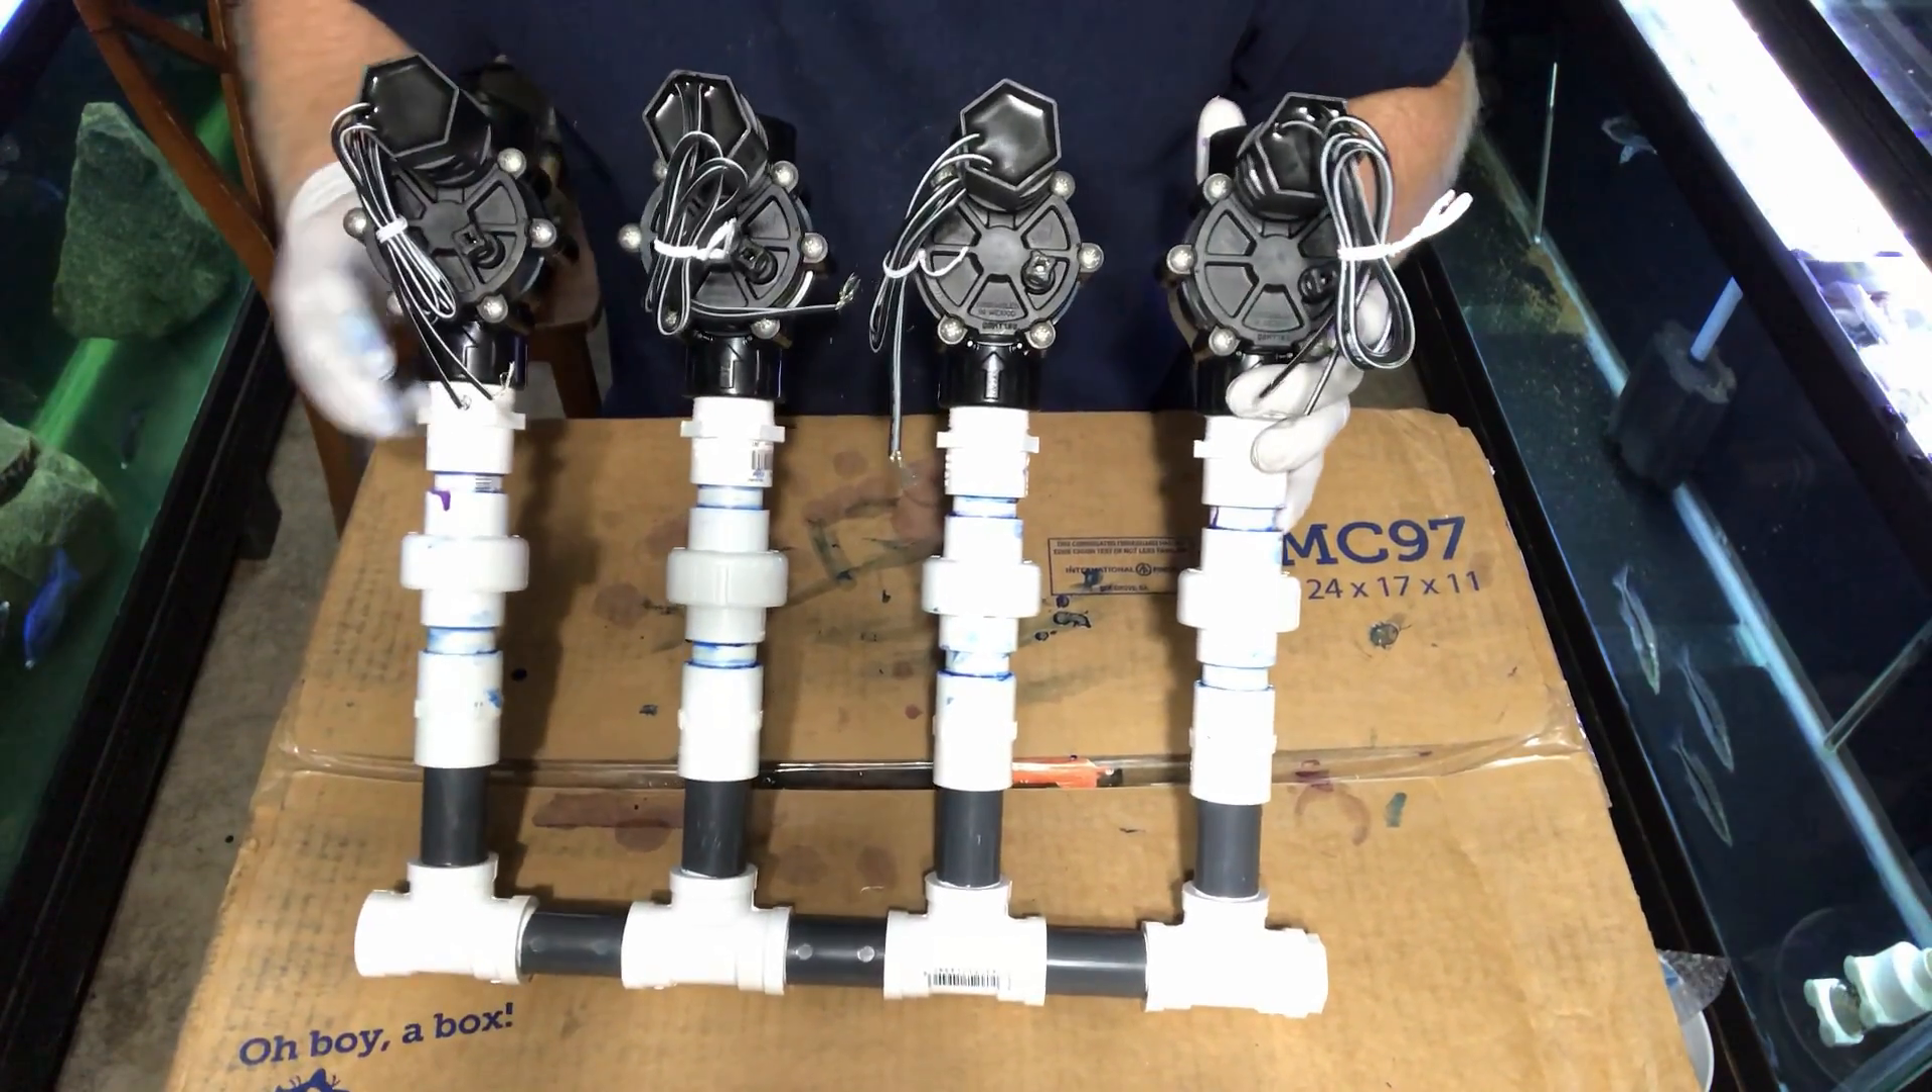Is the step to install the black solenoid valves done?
Yes.